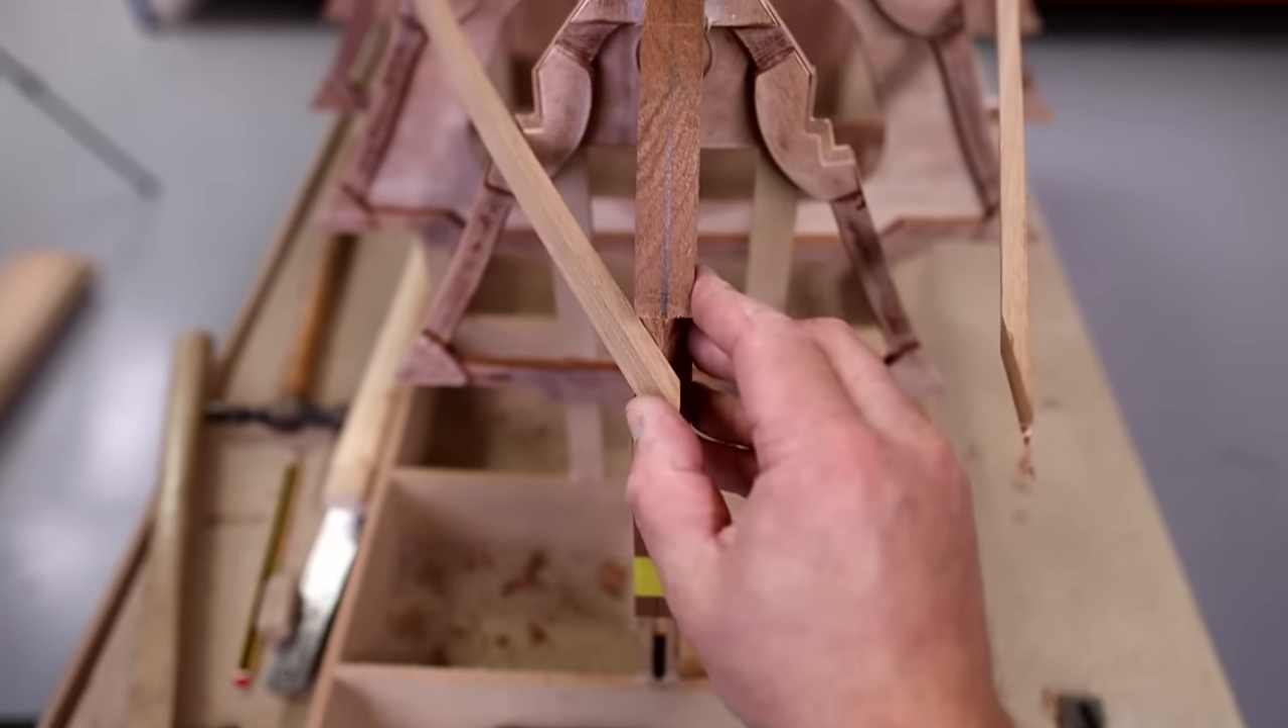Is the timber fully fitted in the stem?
No.